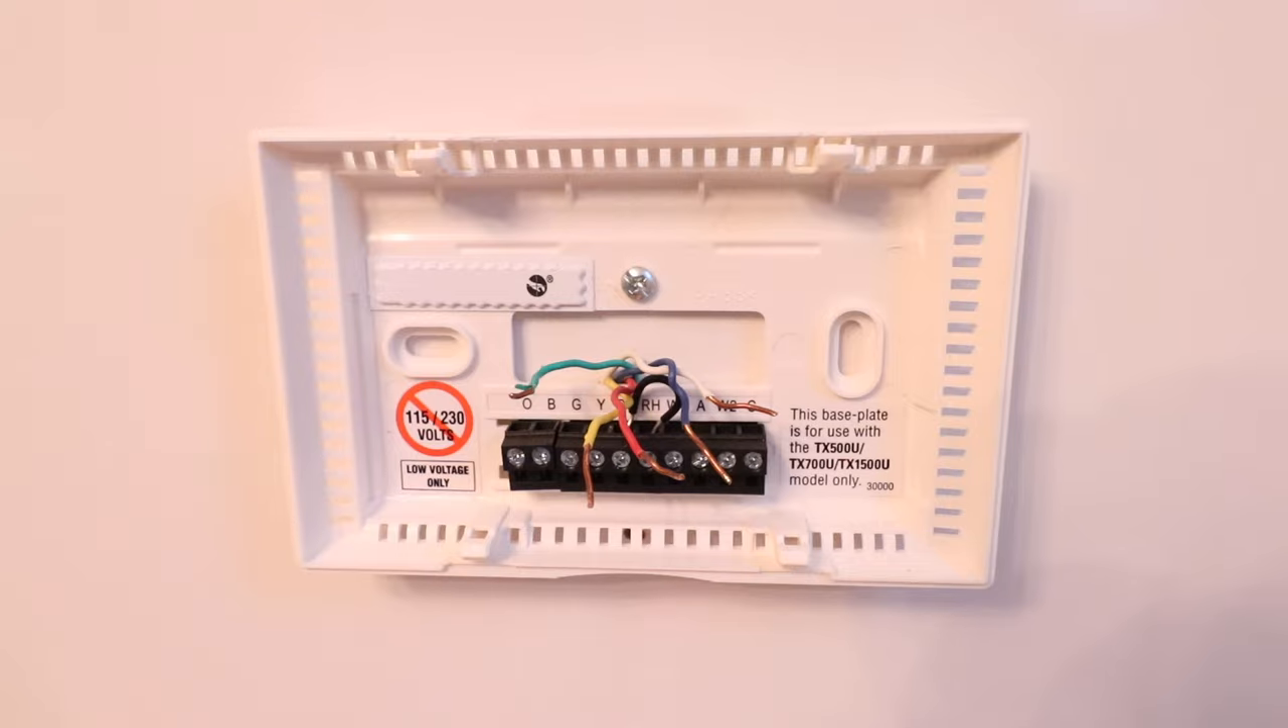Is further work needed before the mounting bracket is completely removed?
Yes.